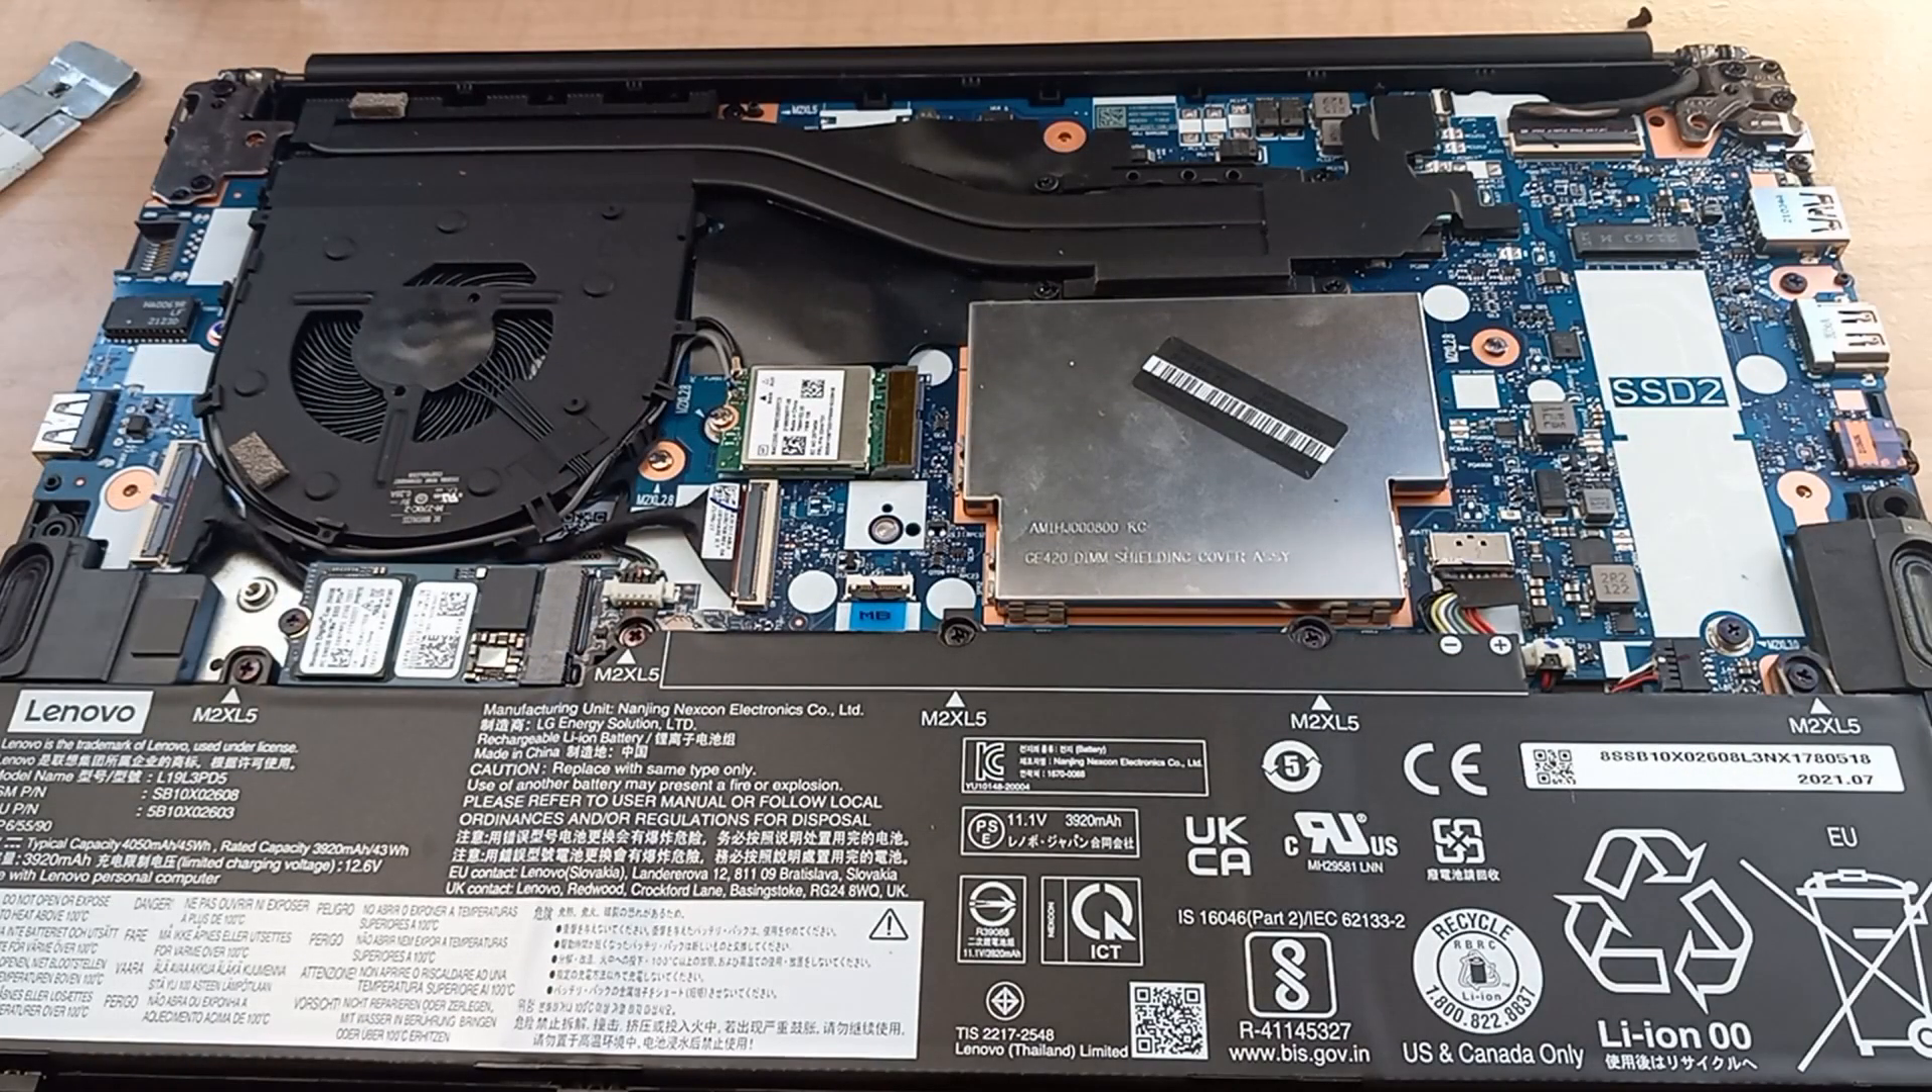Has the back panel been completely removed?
Yes.